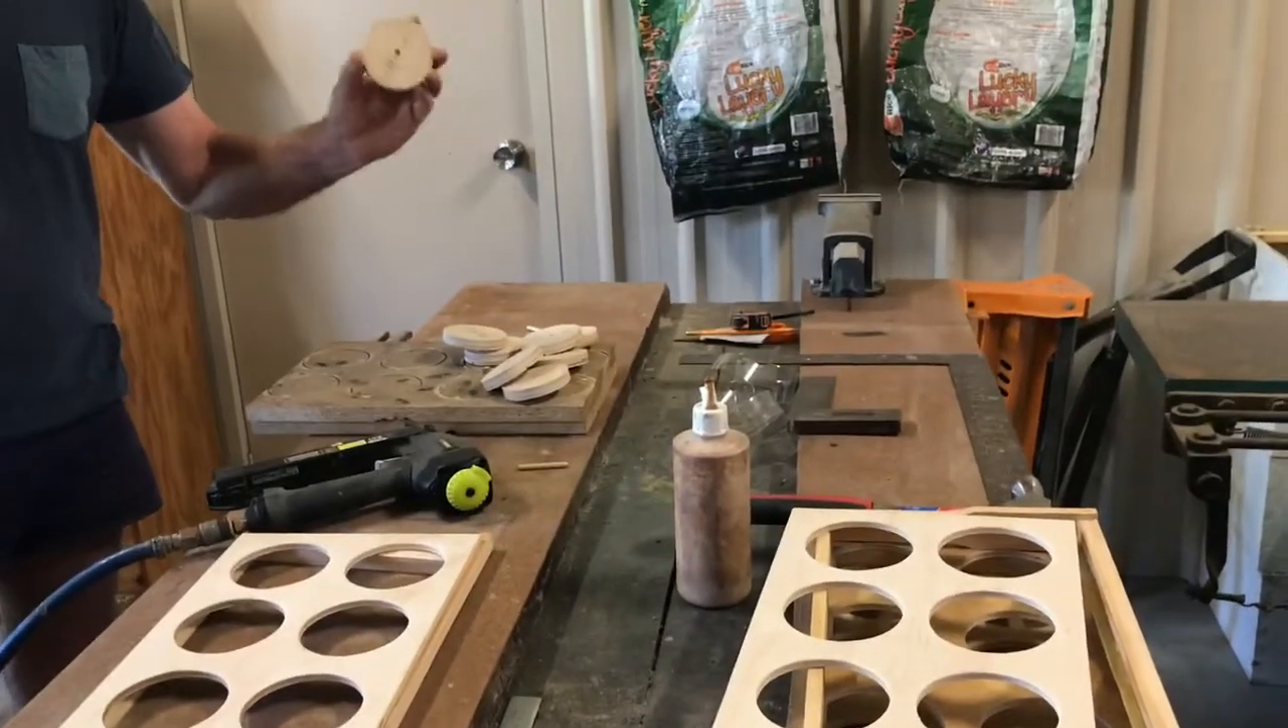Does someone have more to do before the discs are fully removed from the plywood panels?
No.